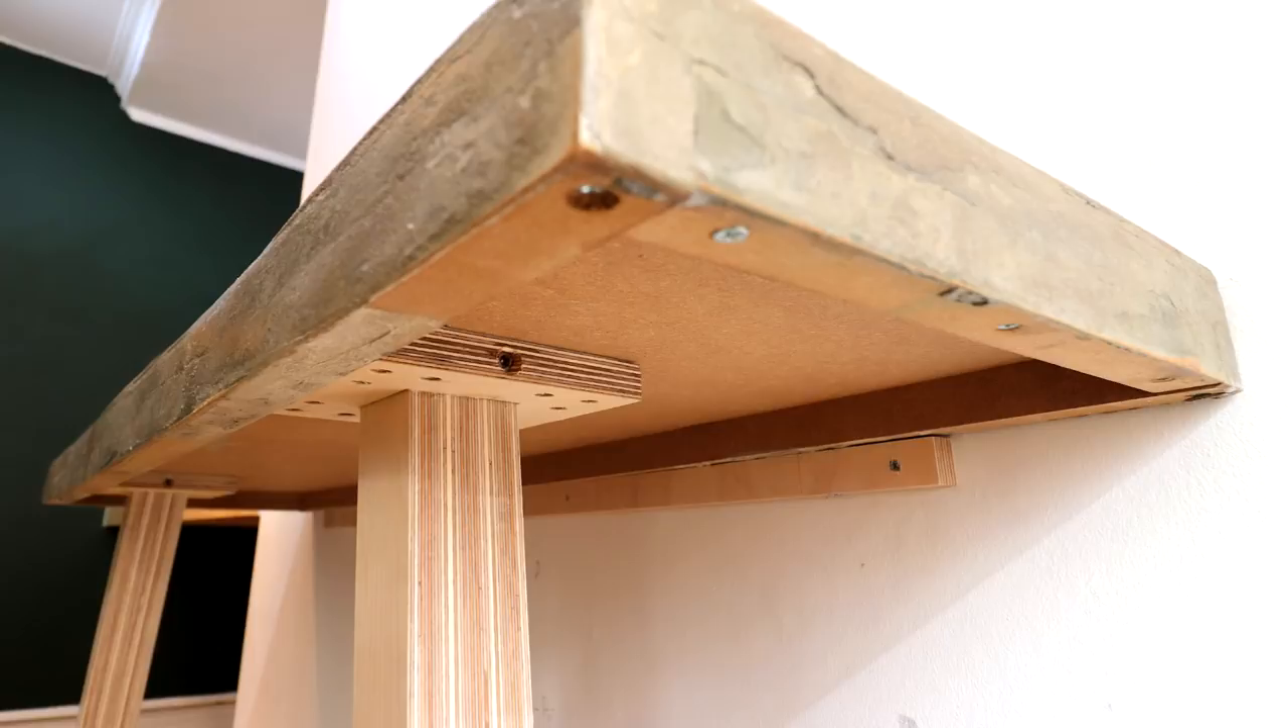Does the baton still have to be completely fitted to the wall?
No.